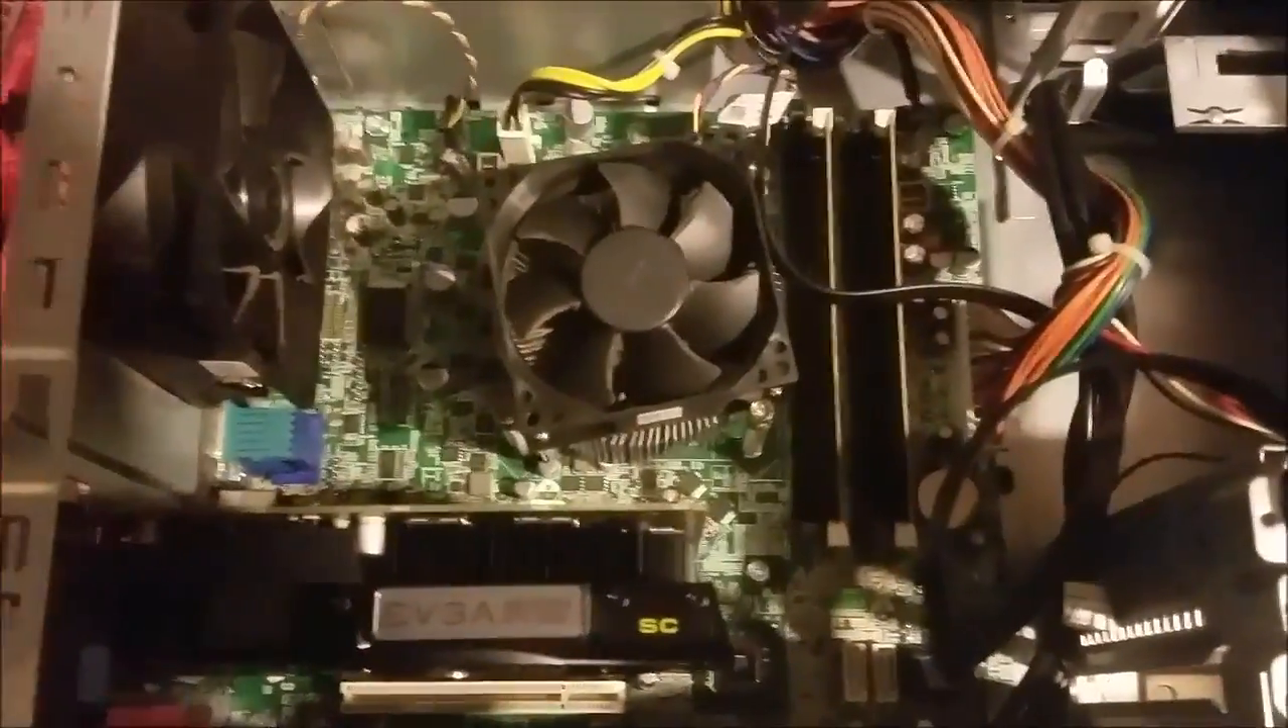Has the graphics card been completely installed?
Yes.